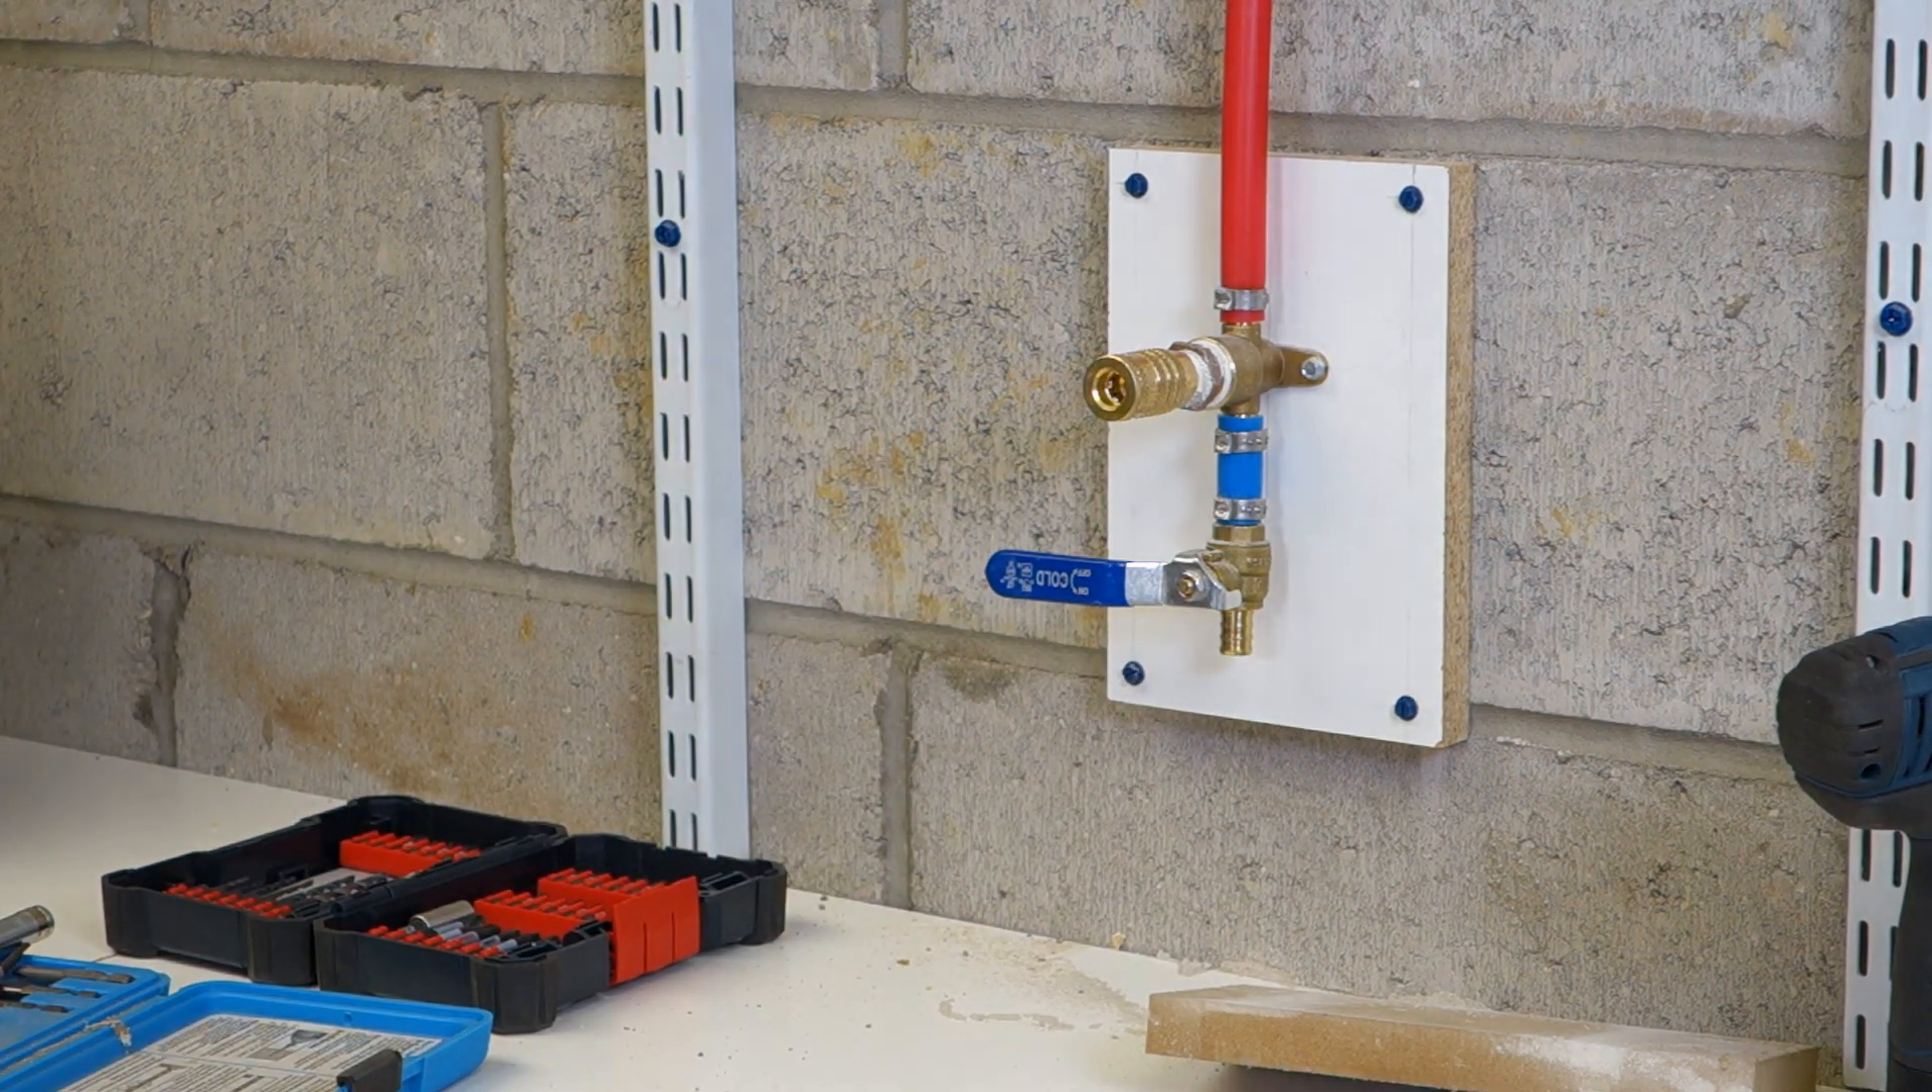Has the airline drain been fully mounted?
Yes.